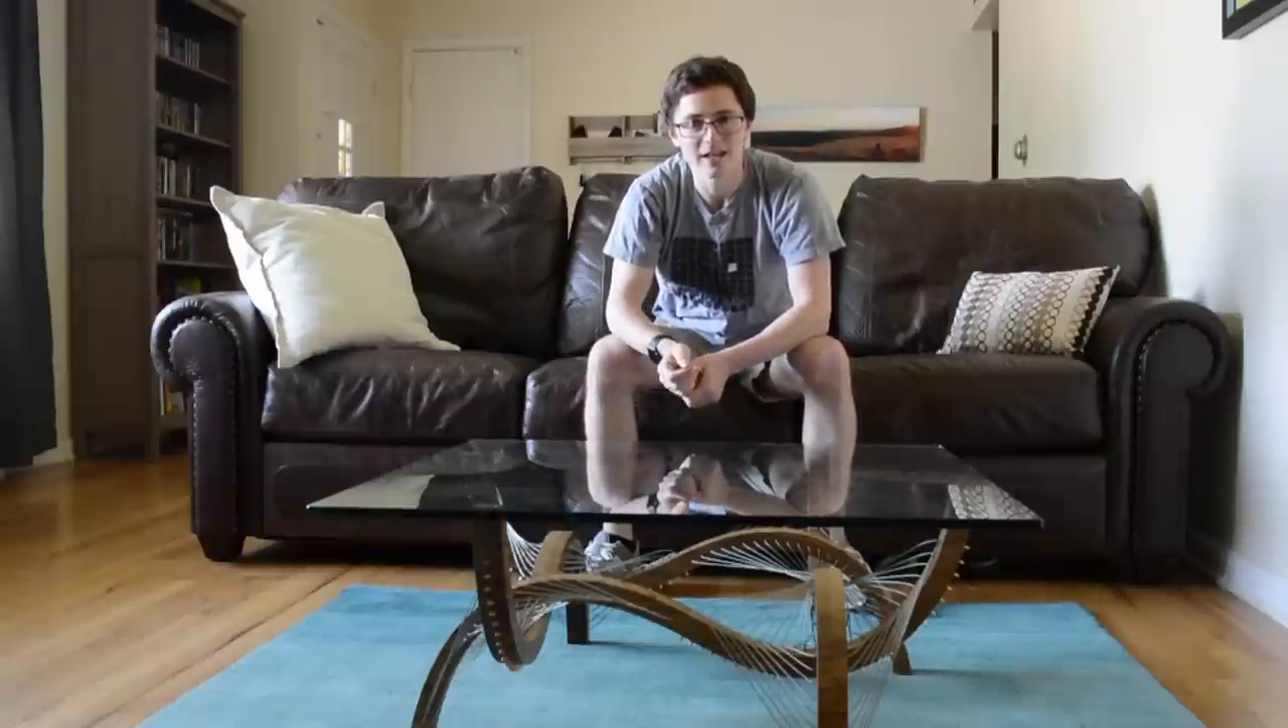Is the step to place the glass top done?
Yes.